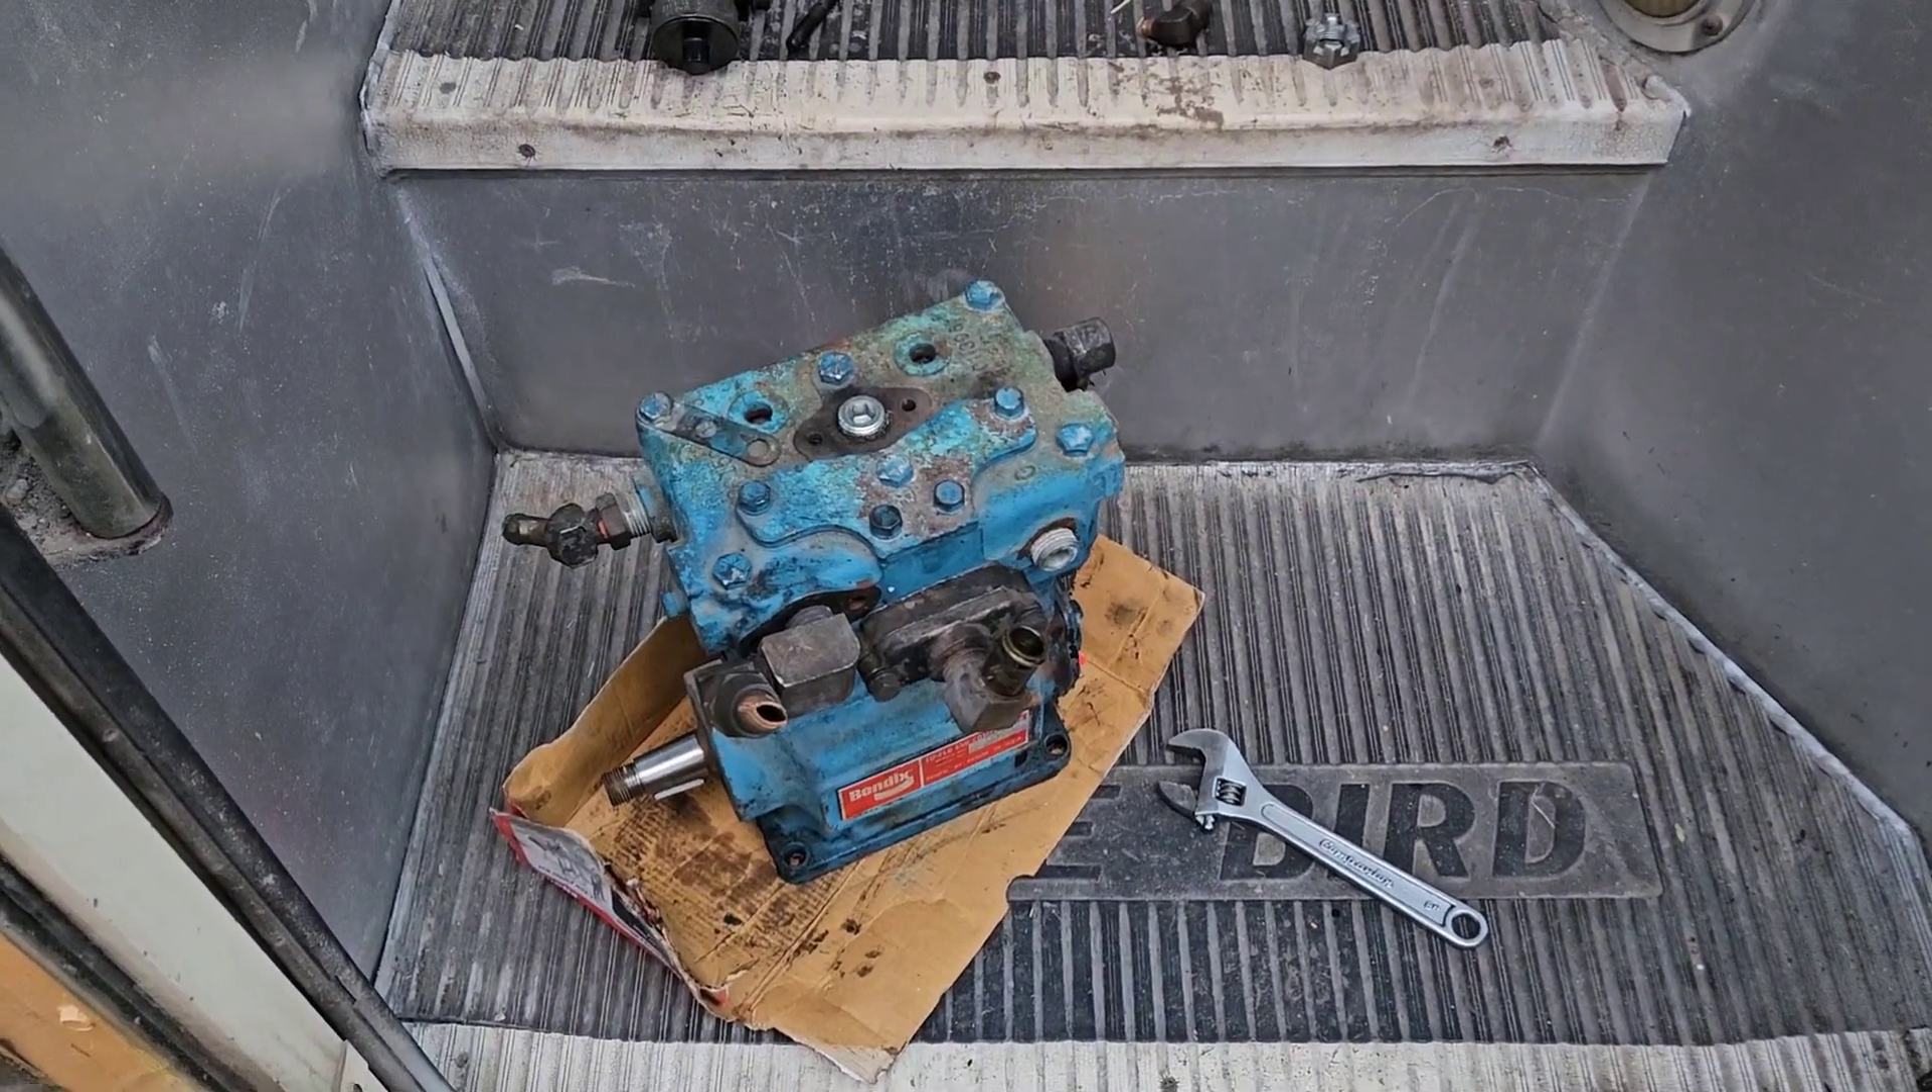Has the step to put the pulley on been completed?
No.